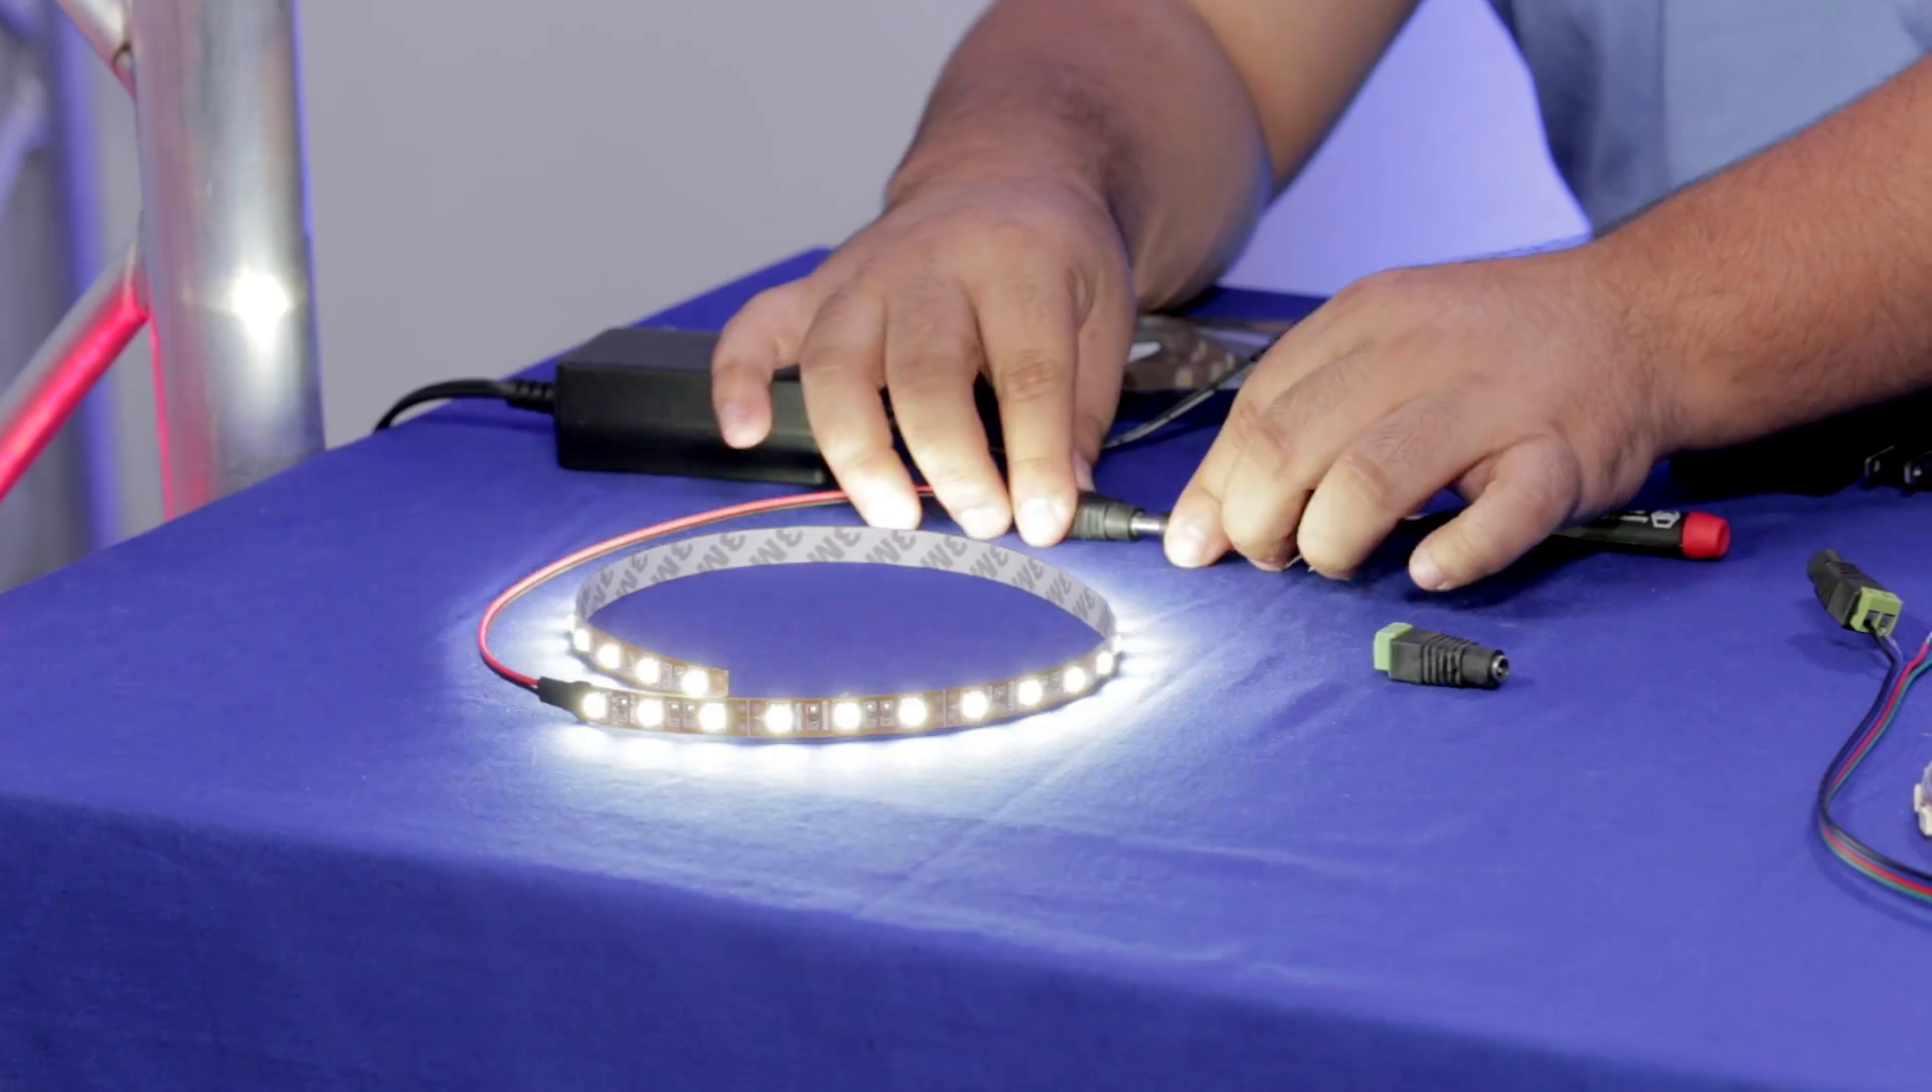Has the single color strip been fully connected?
Yes.